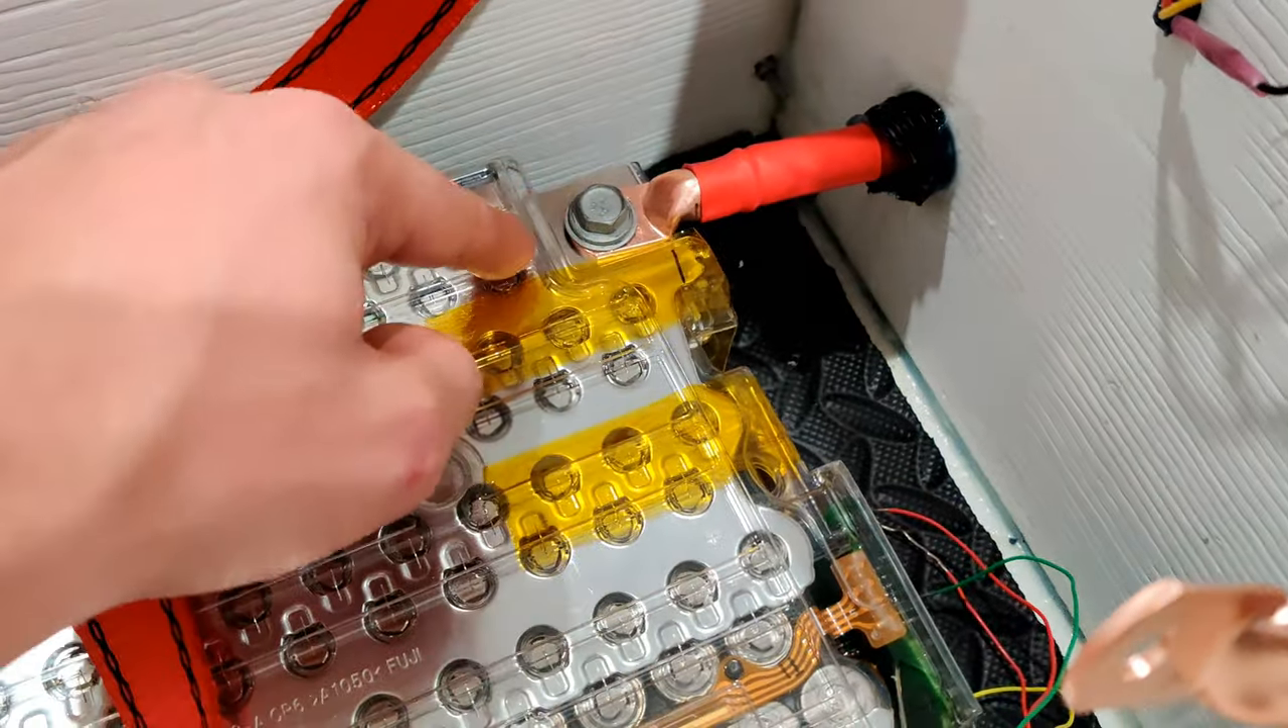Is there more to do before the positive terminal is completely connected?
No.